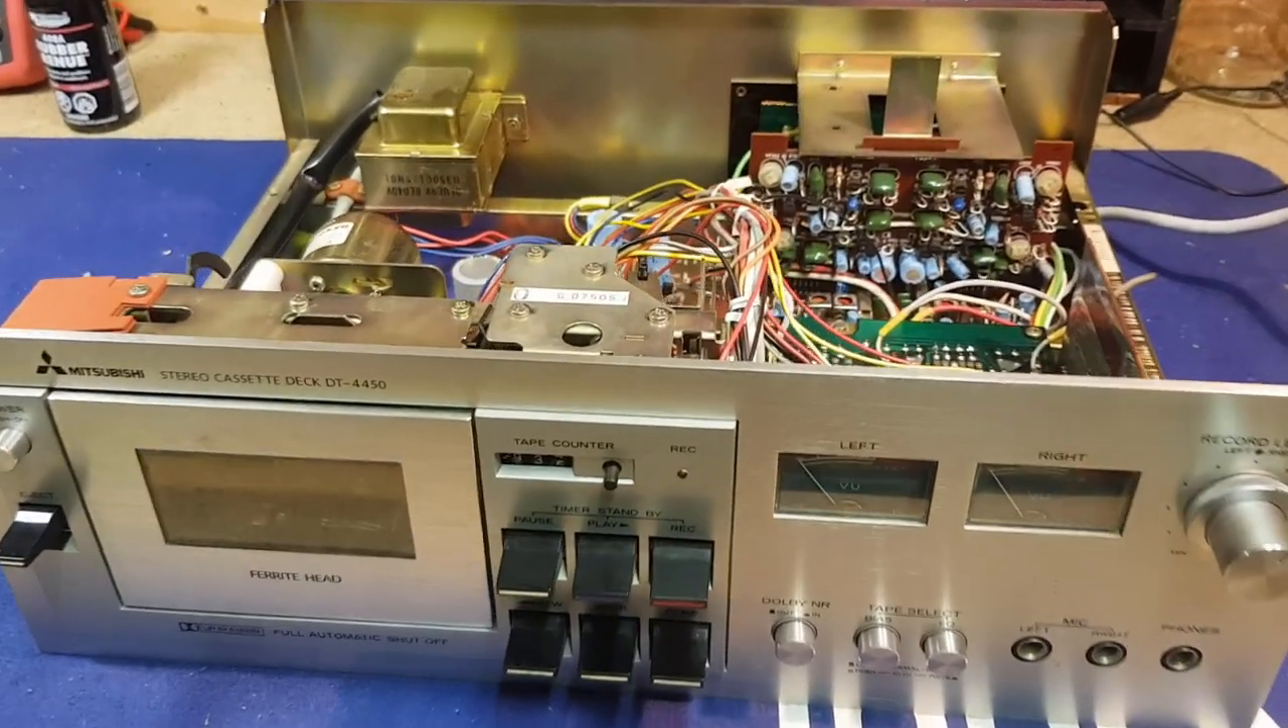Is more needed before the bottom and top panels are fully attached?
Yes.